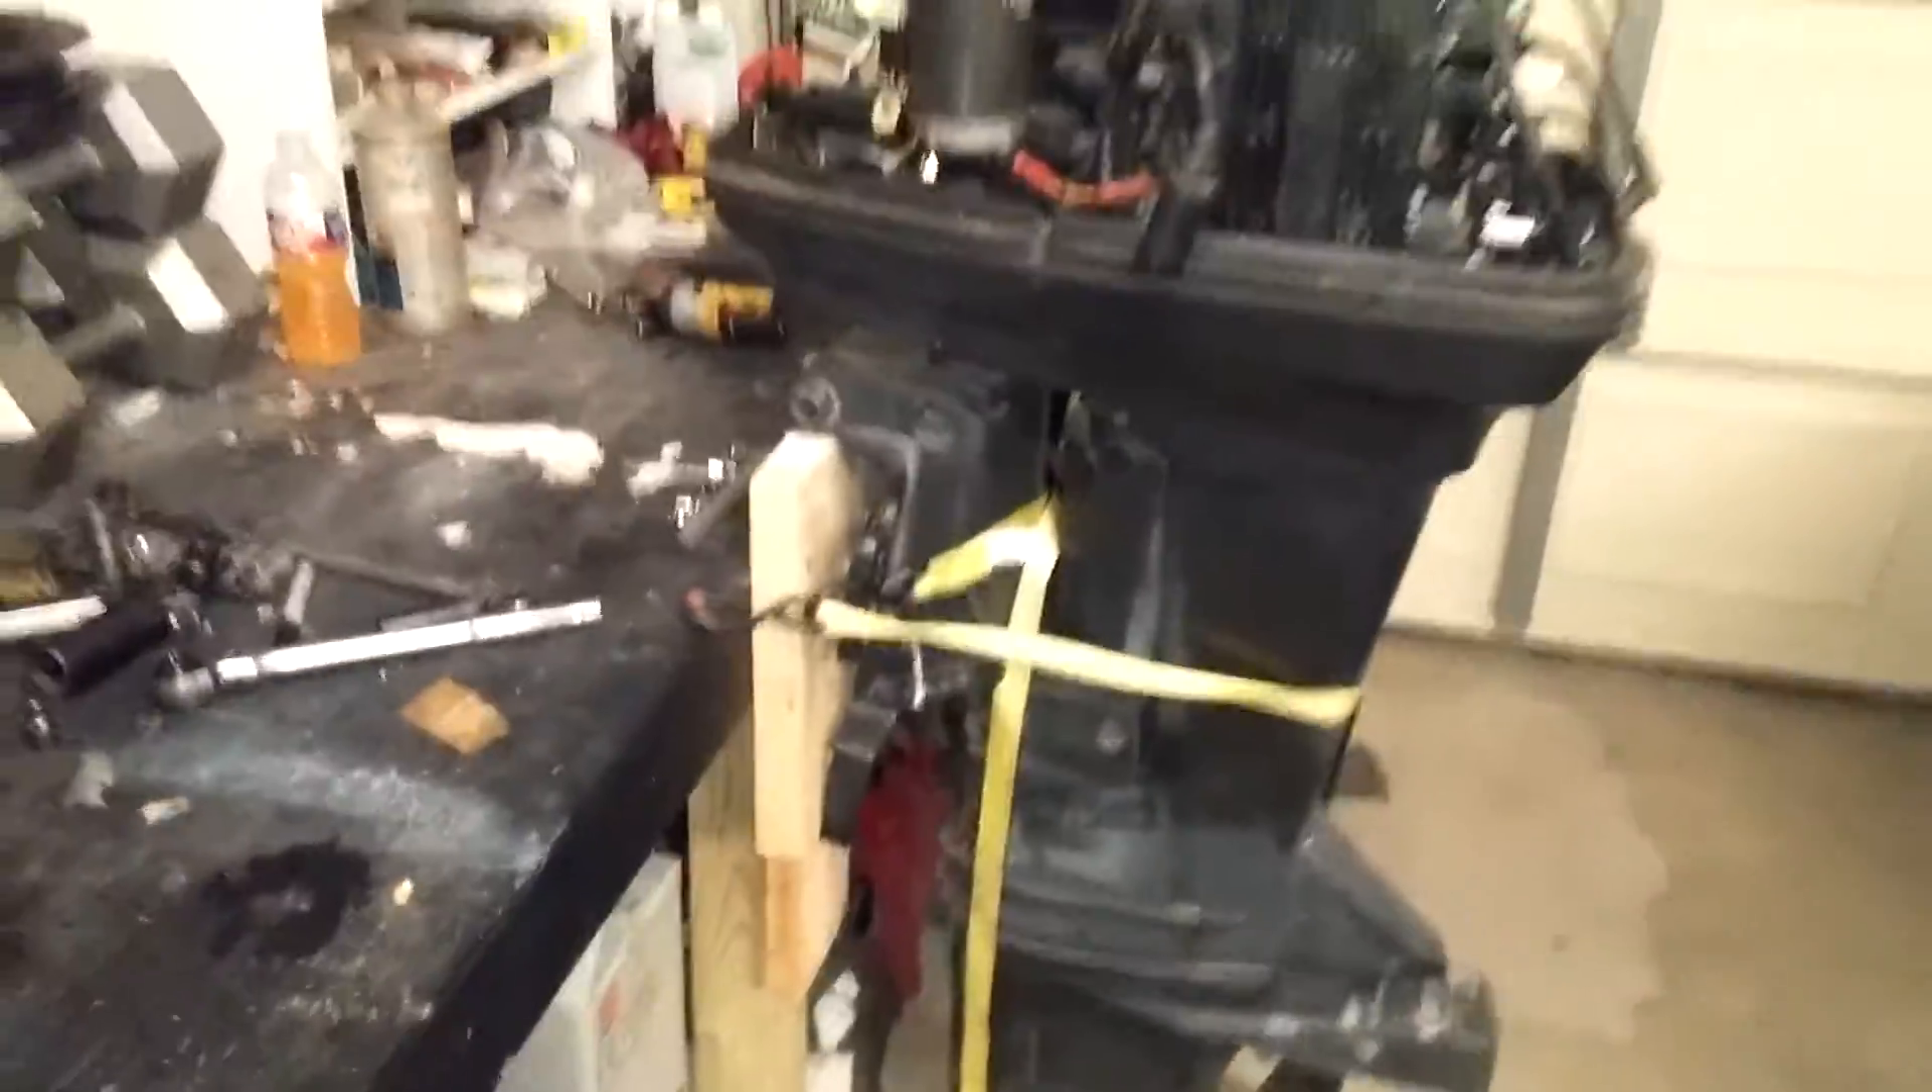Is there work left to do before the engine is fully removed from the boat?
No.